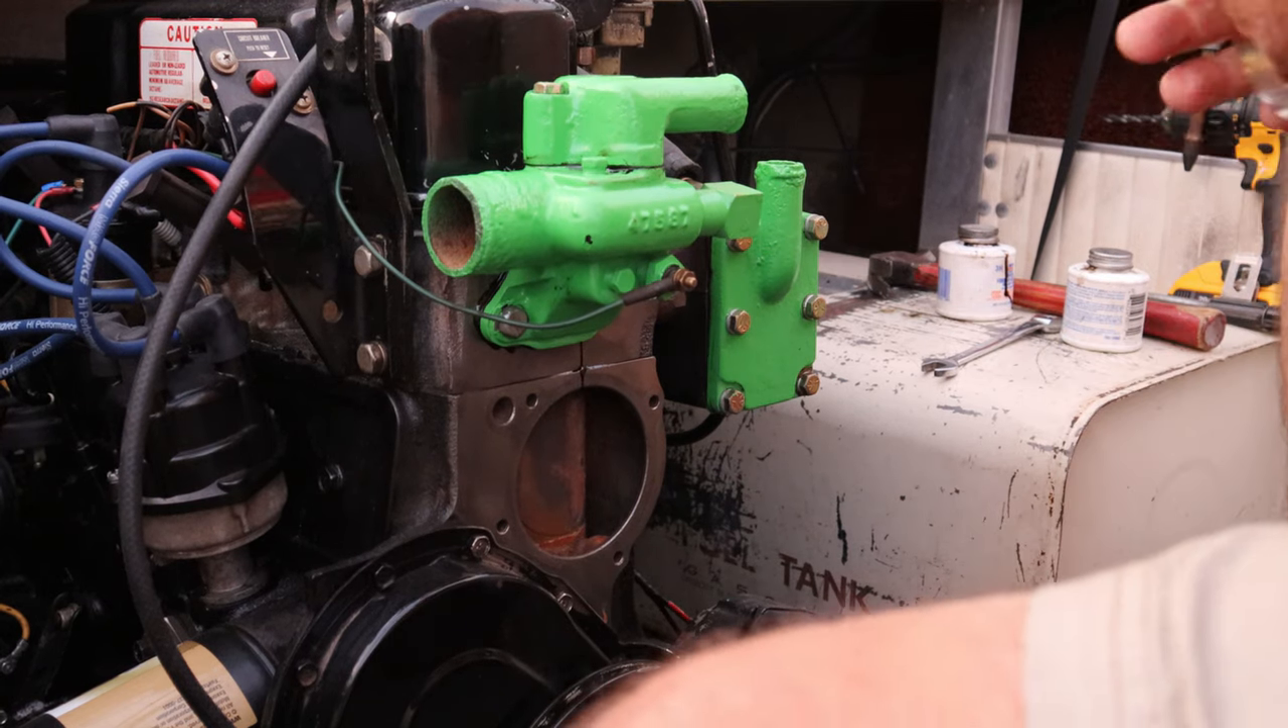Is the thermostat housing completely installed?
Yes.